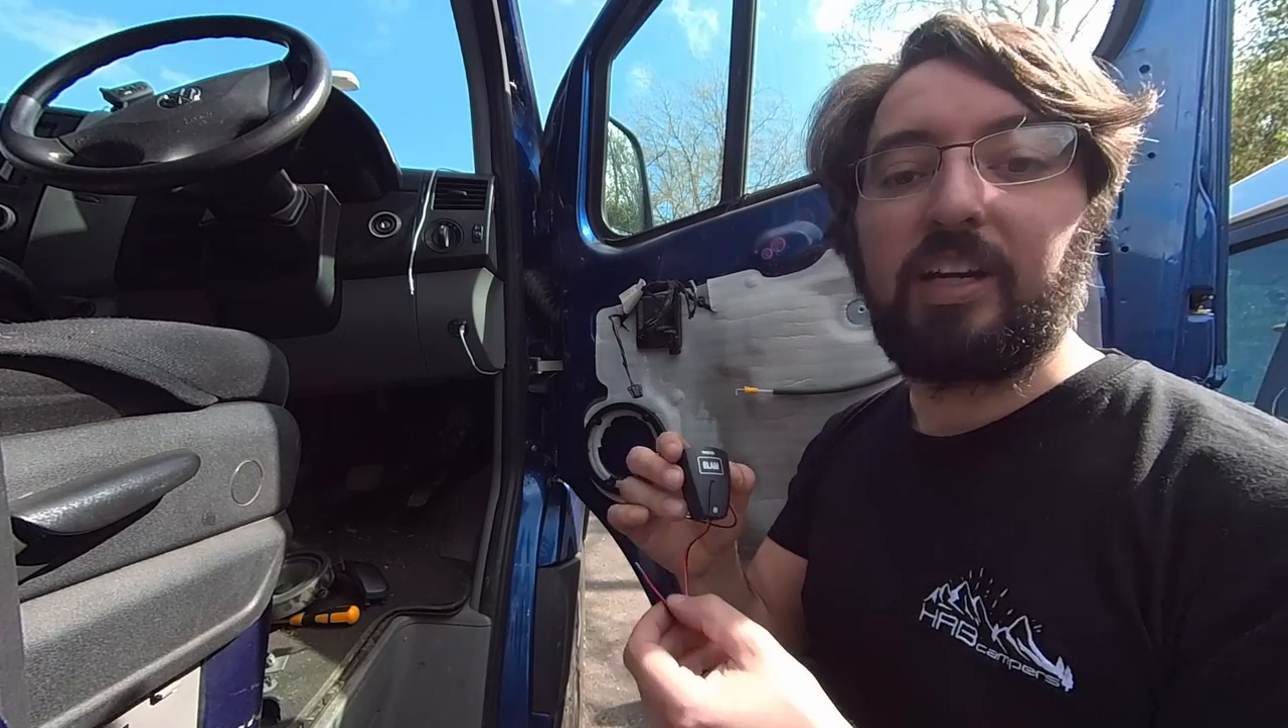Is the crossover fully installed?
No.